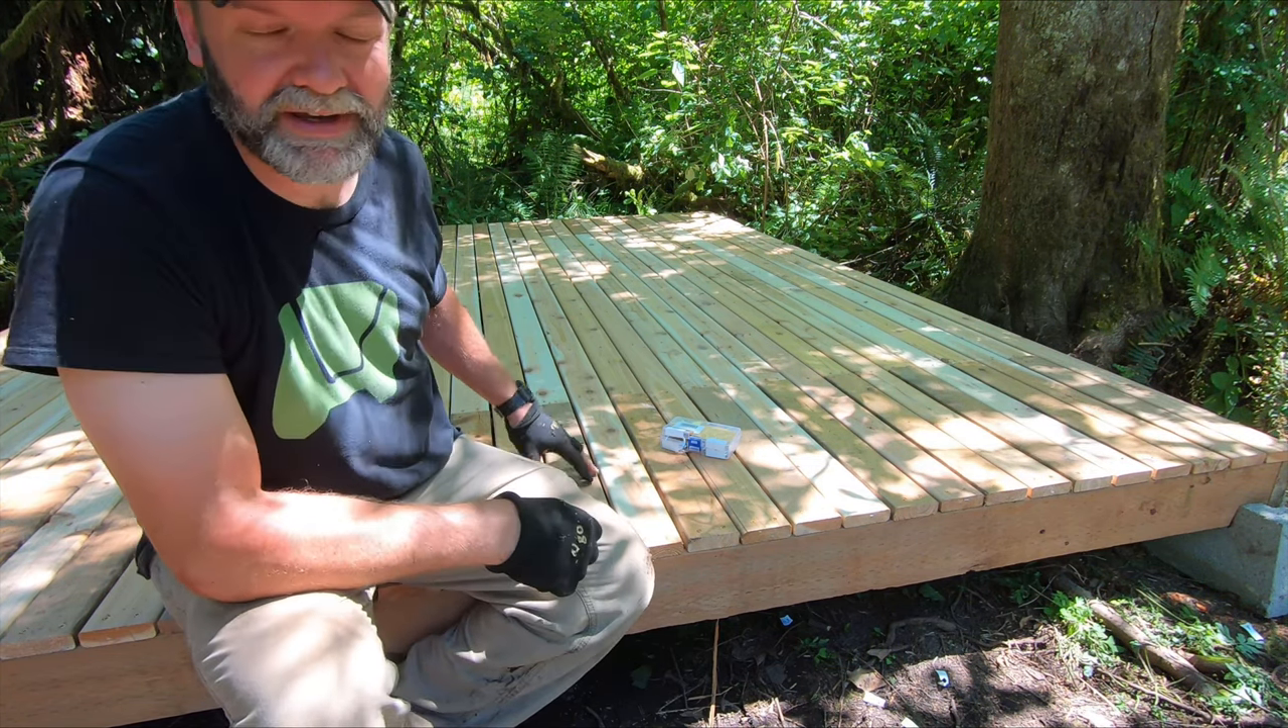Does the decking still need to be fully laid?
No.